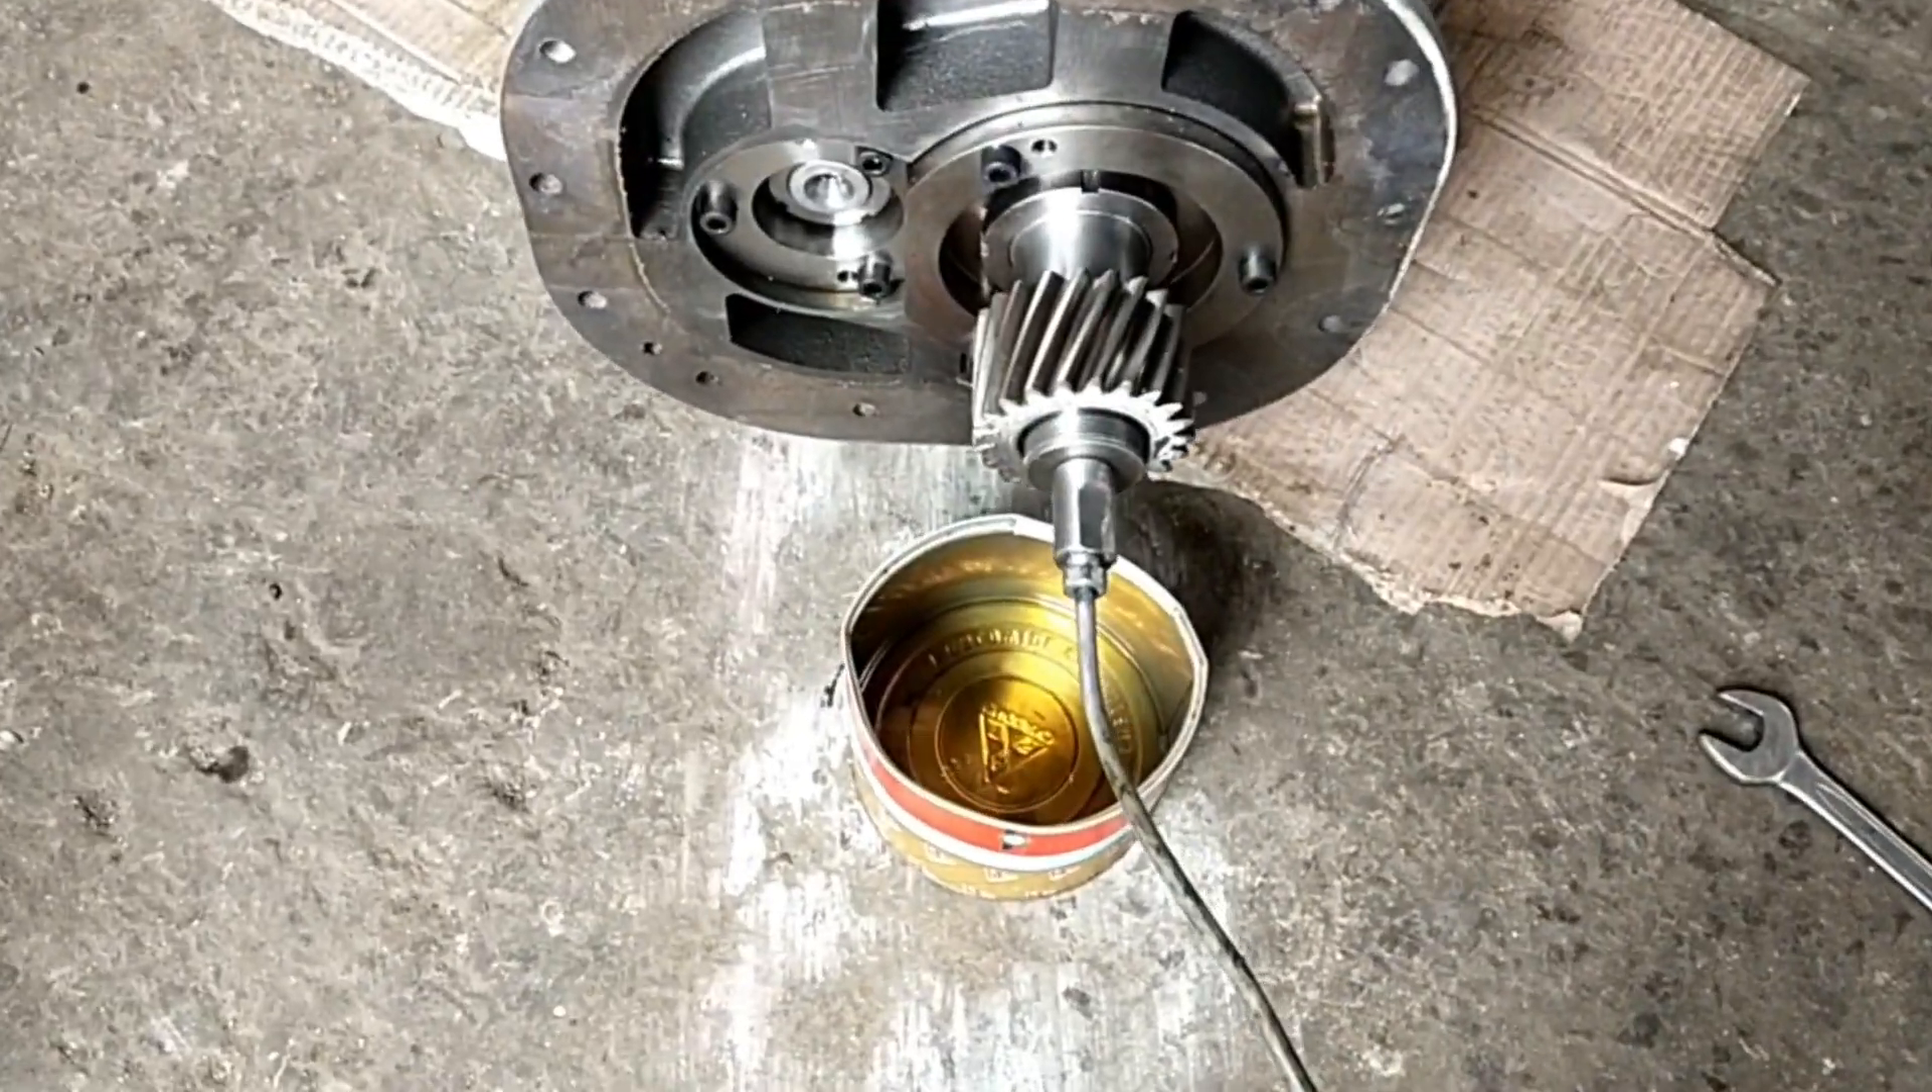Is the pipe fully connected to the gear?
Yes.